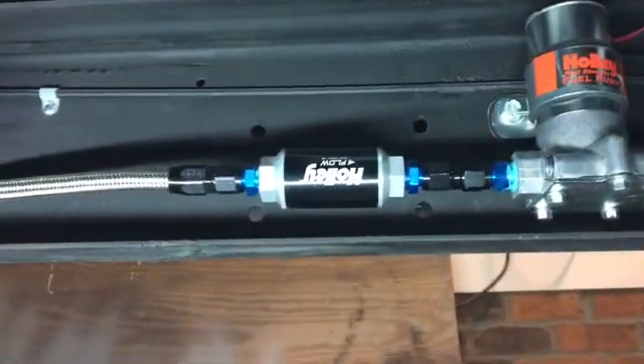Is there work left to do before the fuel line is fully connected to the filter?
No.